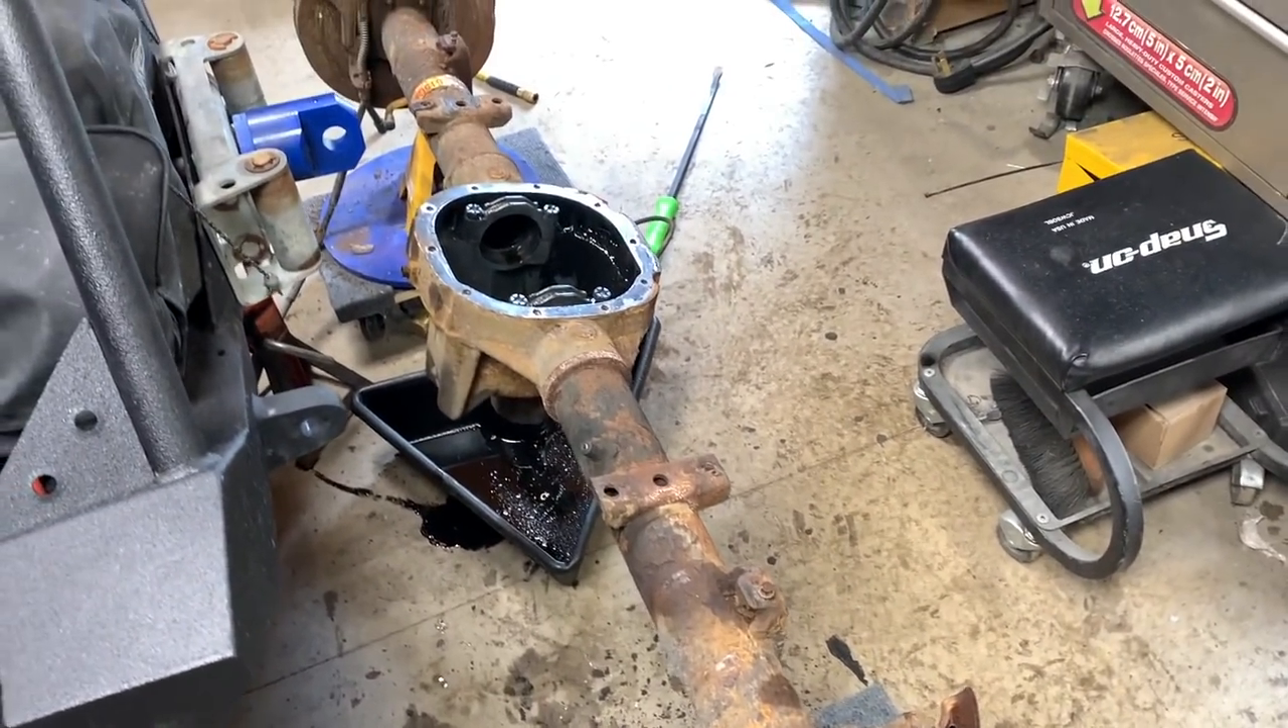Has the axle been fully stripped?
No.